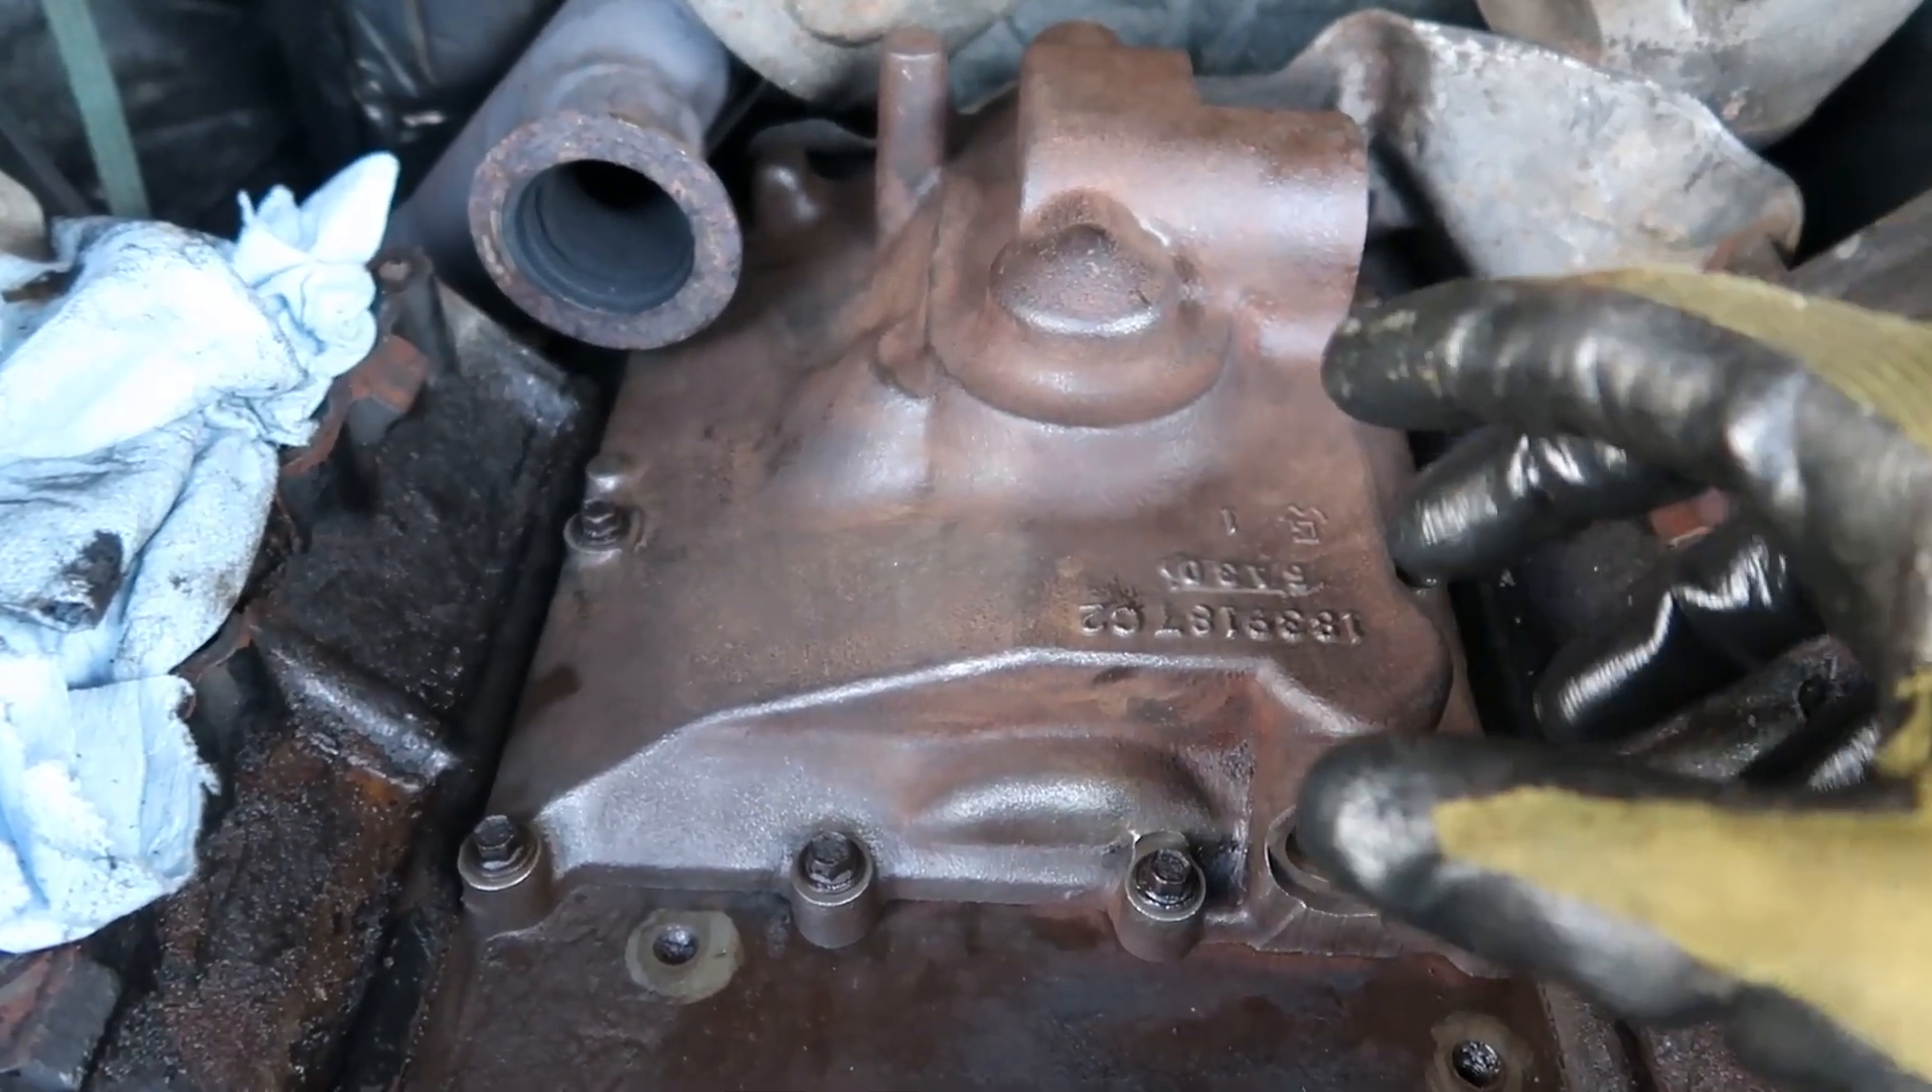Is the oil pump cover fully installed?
Yes.